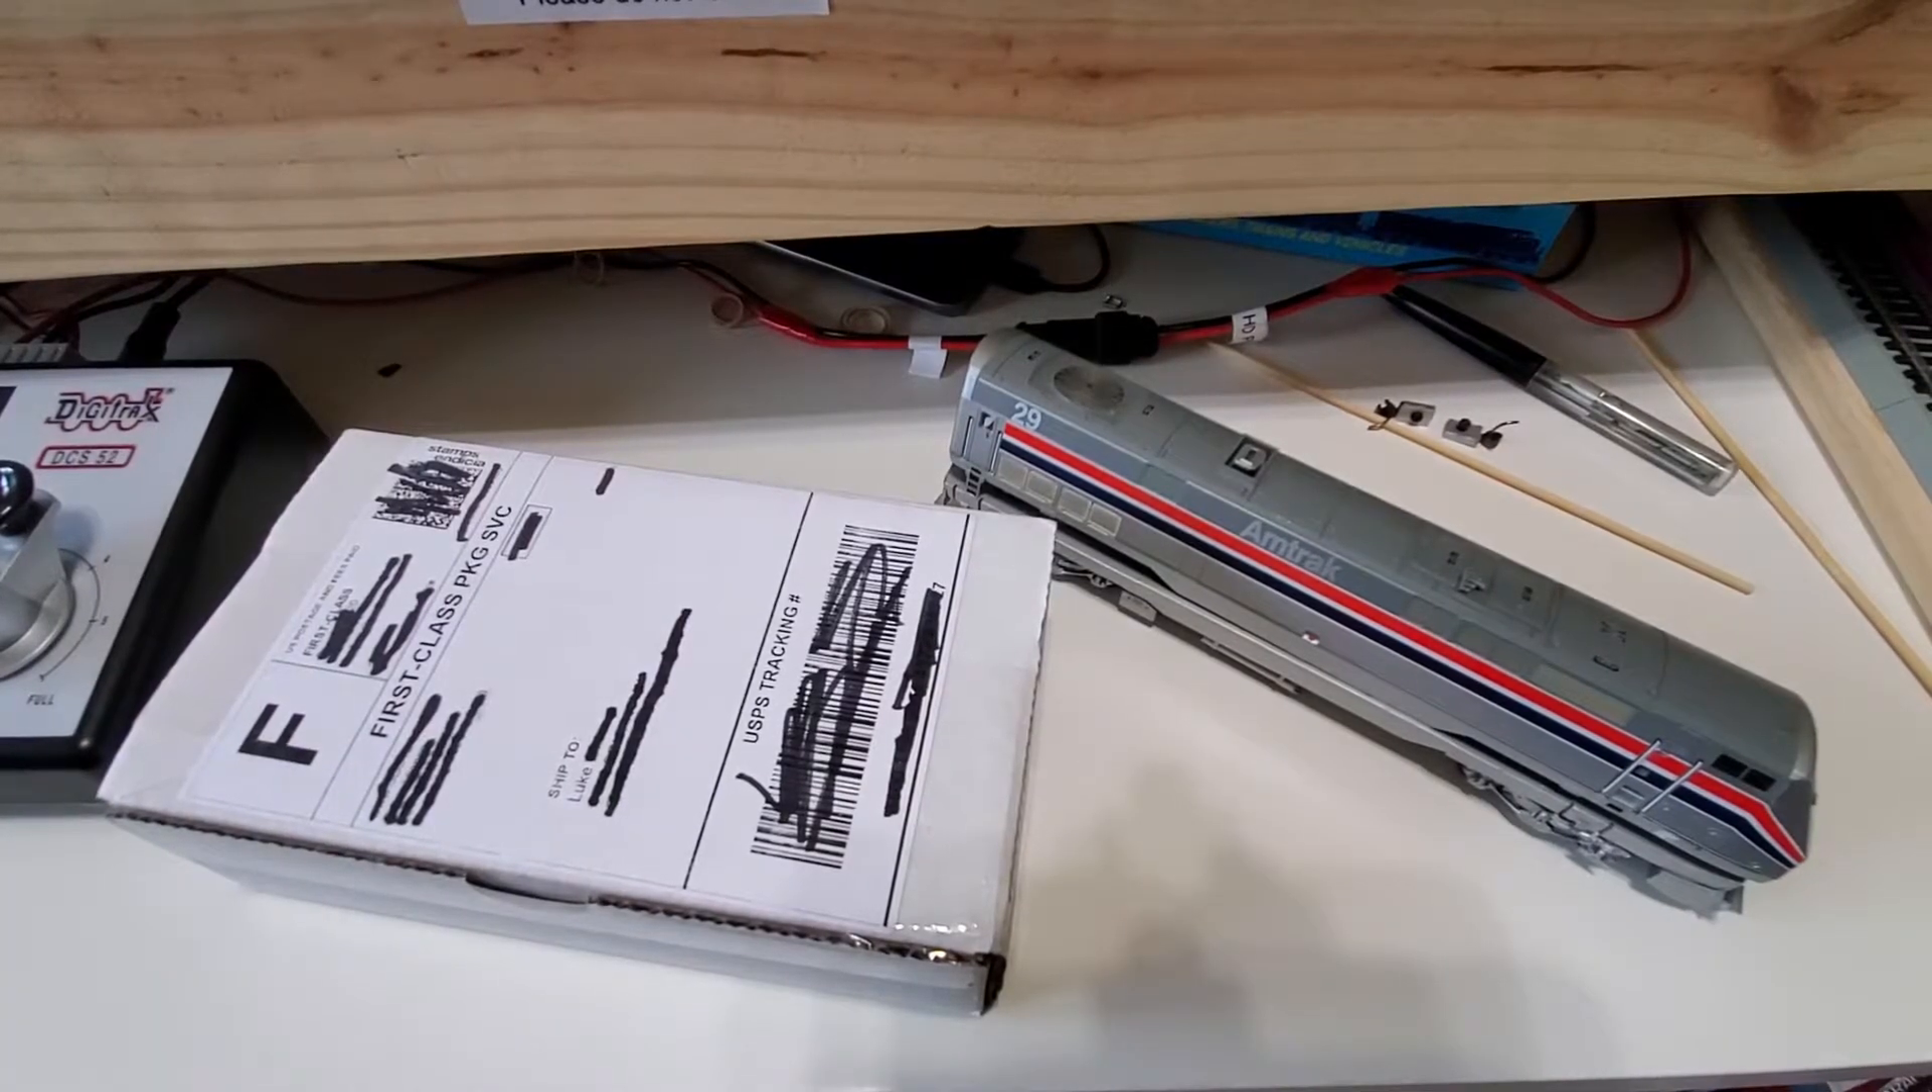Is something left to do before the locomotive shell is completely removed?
Yes.